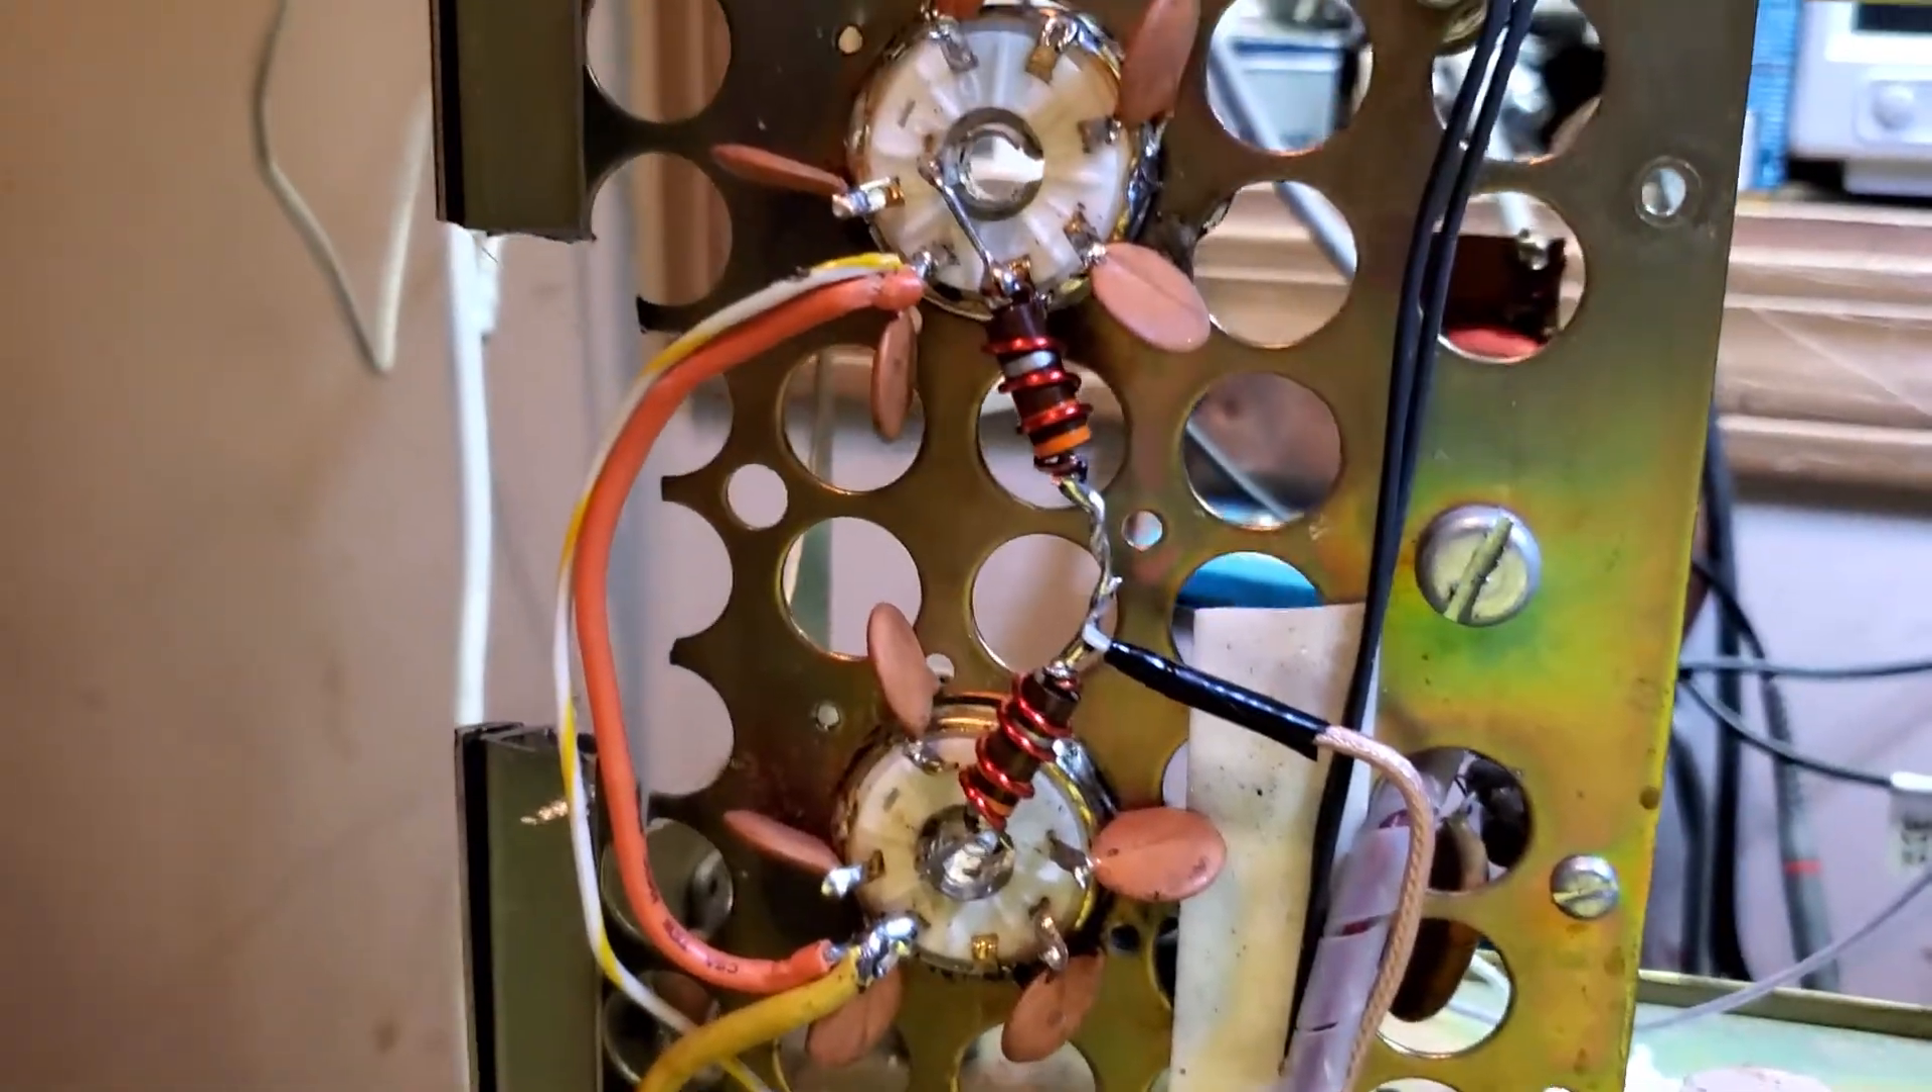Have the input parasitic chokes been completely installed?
Yes.